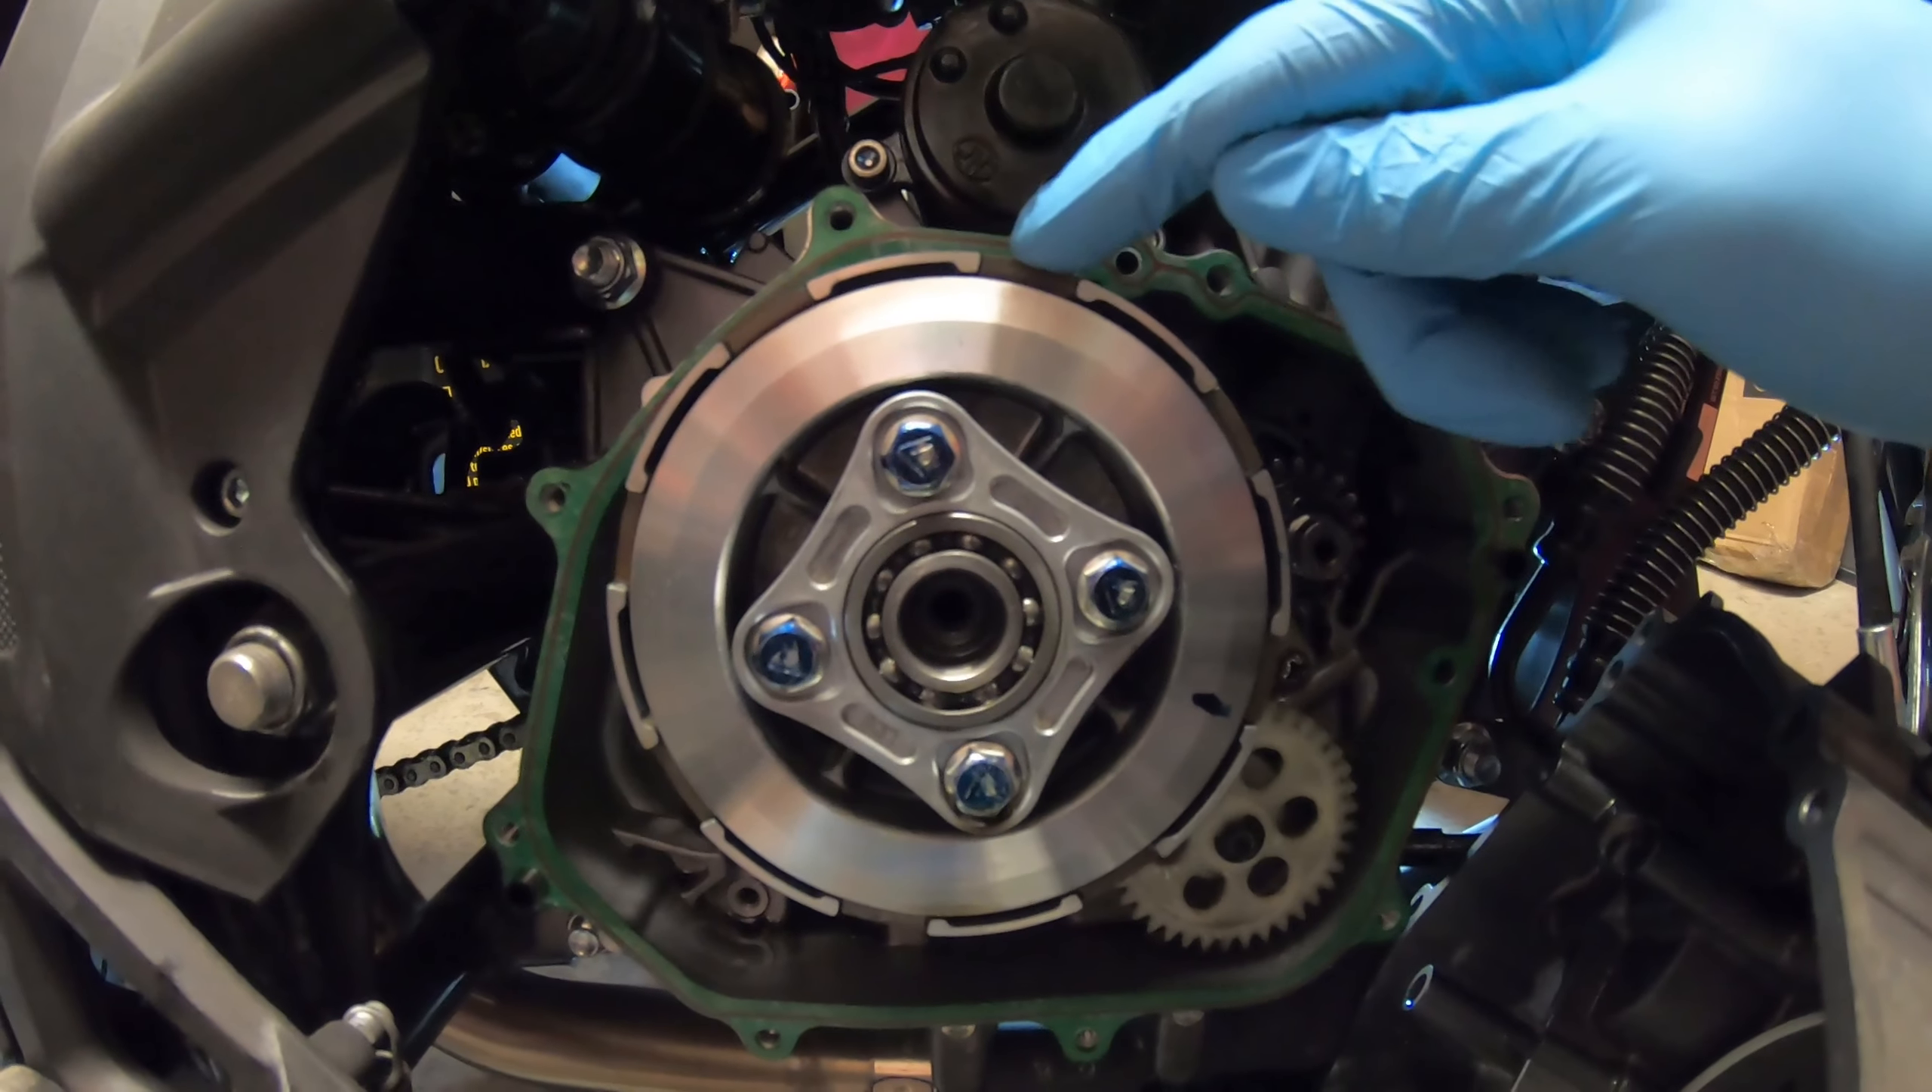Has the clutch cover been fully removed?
Yes.